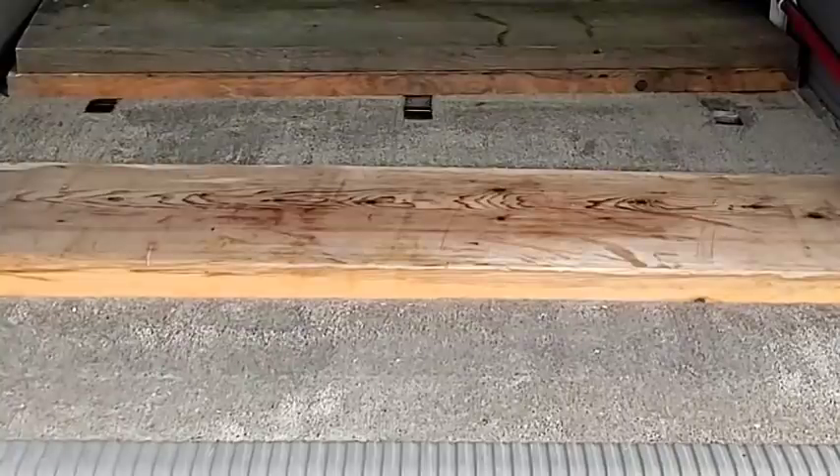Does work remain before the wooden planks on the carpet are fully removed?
Yes.